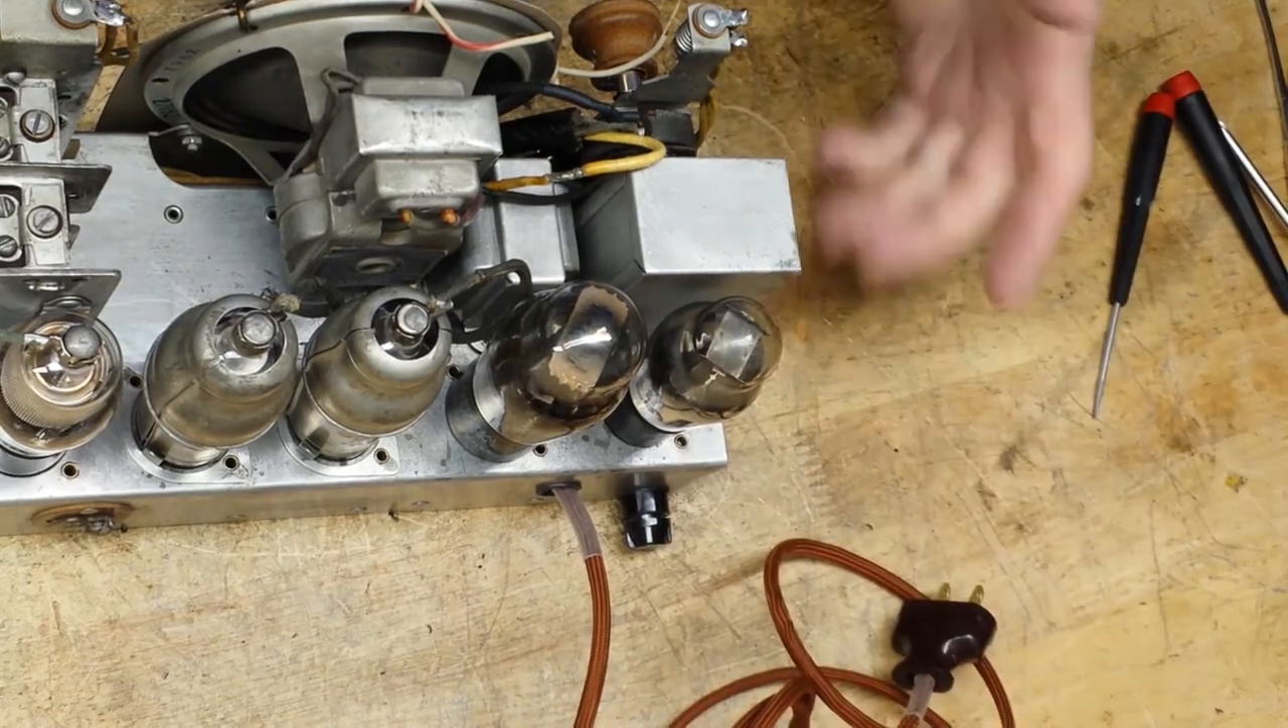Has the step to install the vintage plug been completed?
Yes.